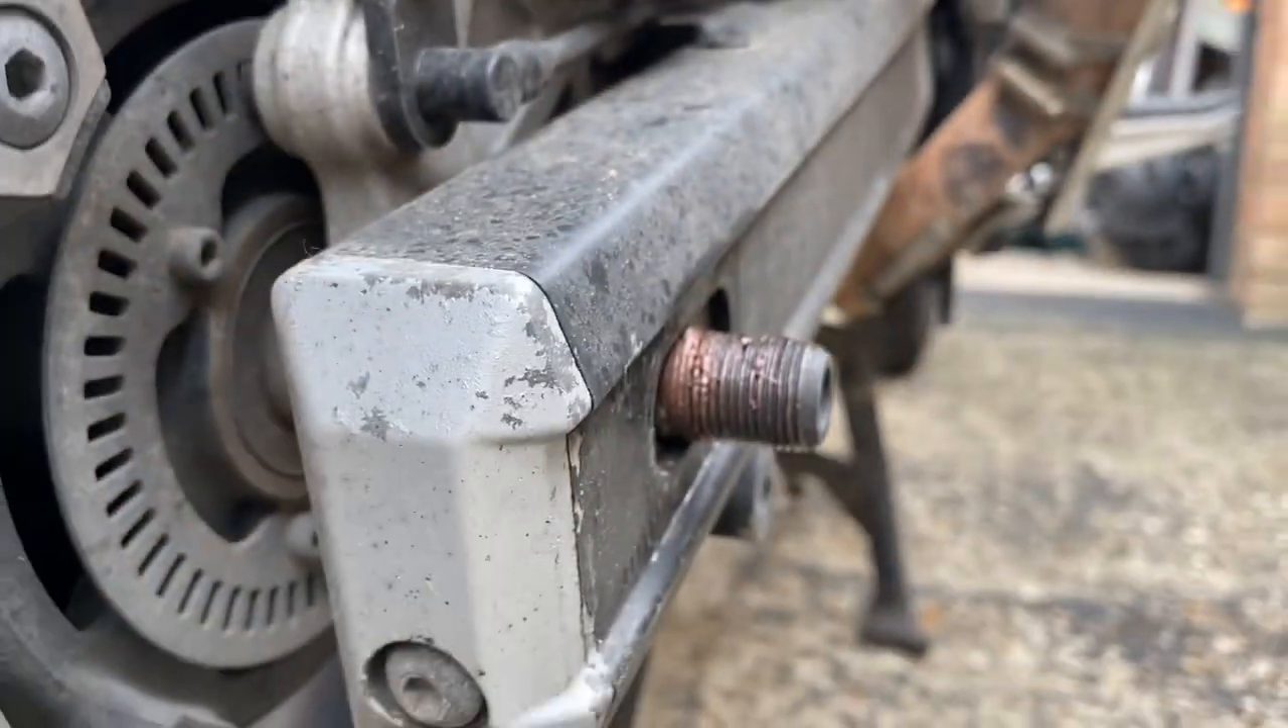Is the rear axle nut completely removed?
Yes.